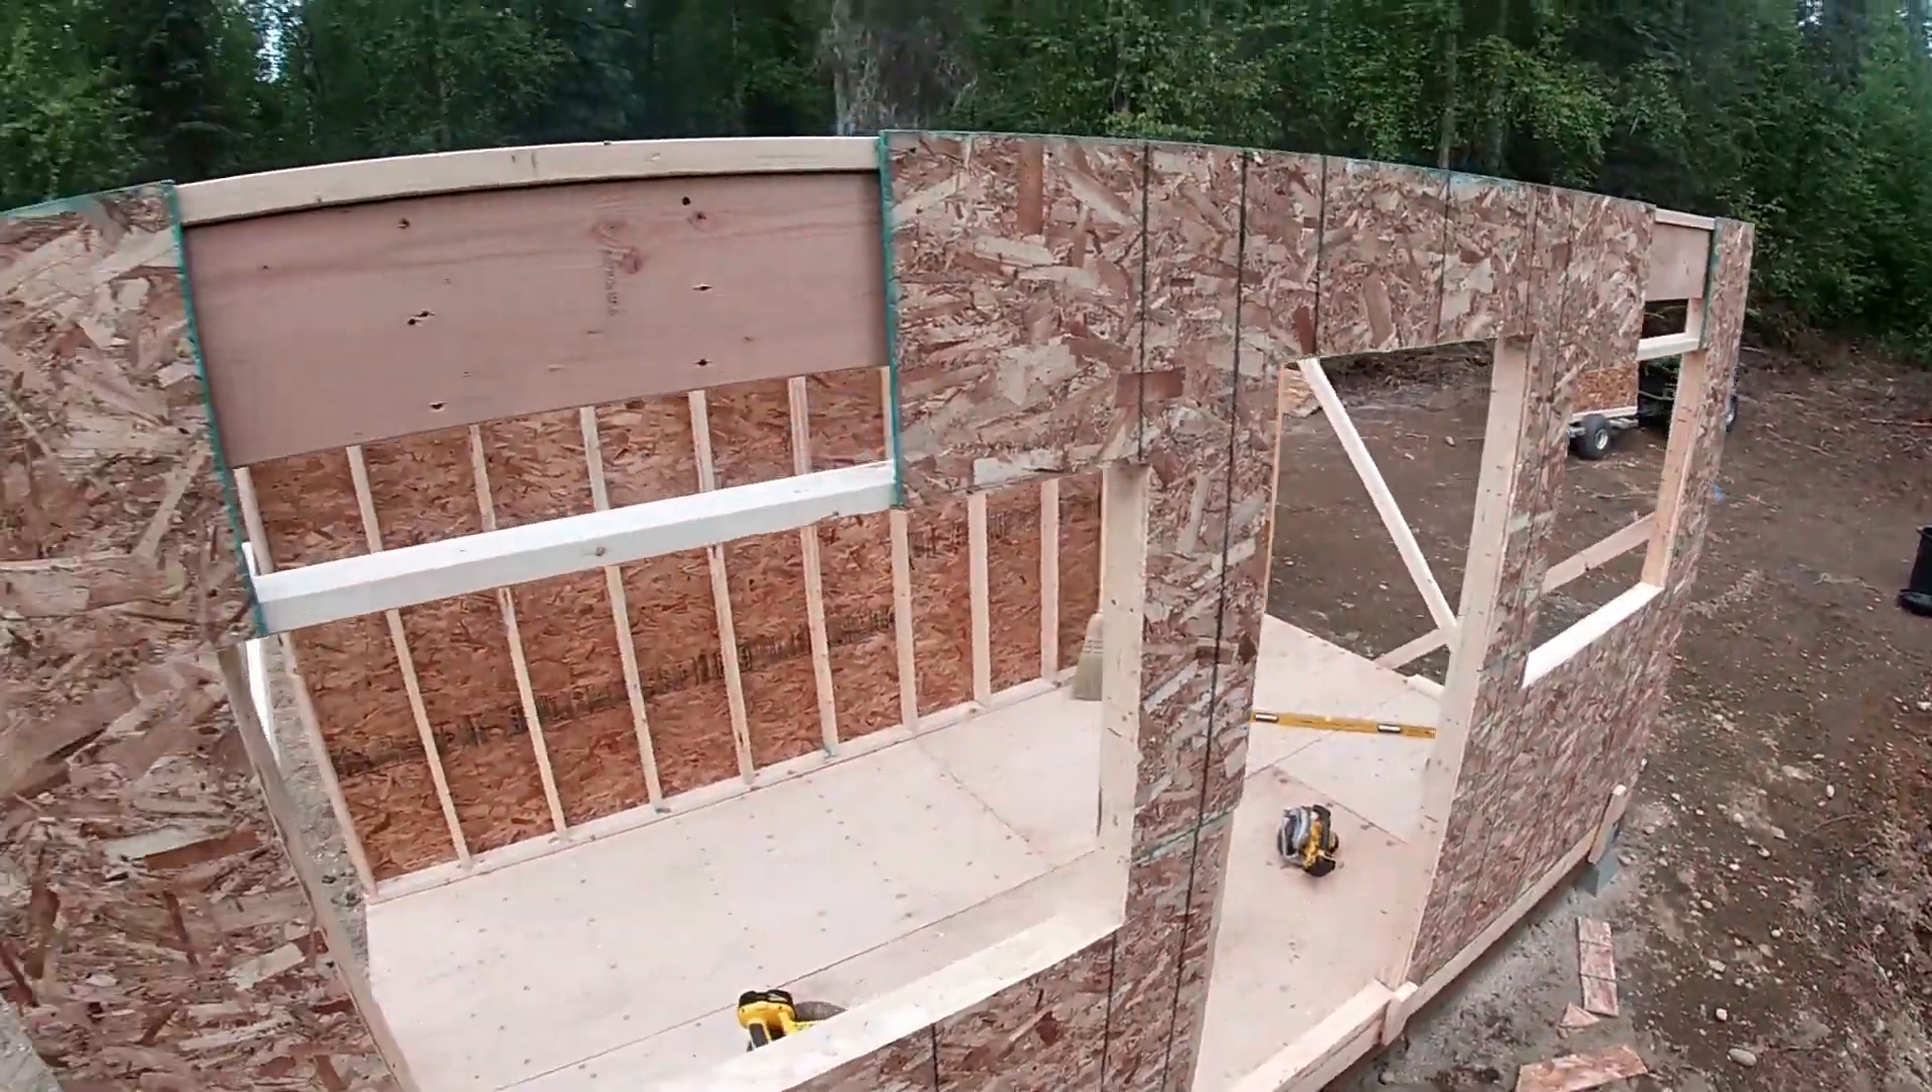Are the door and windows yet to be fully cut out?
No.